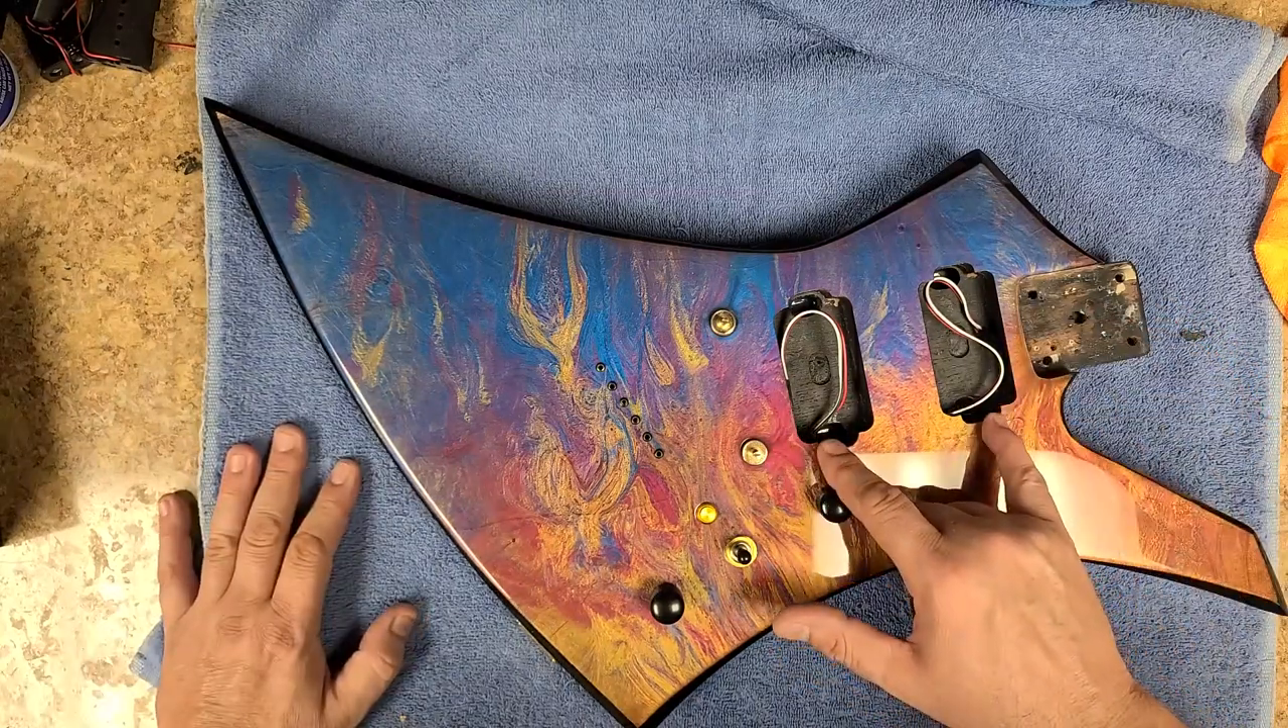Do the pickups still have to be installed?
Yes.